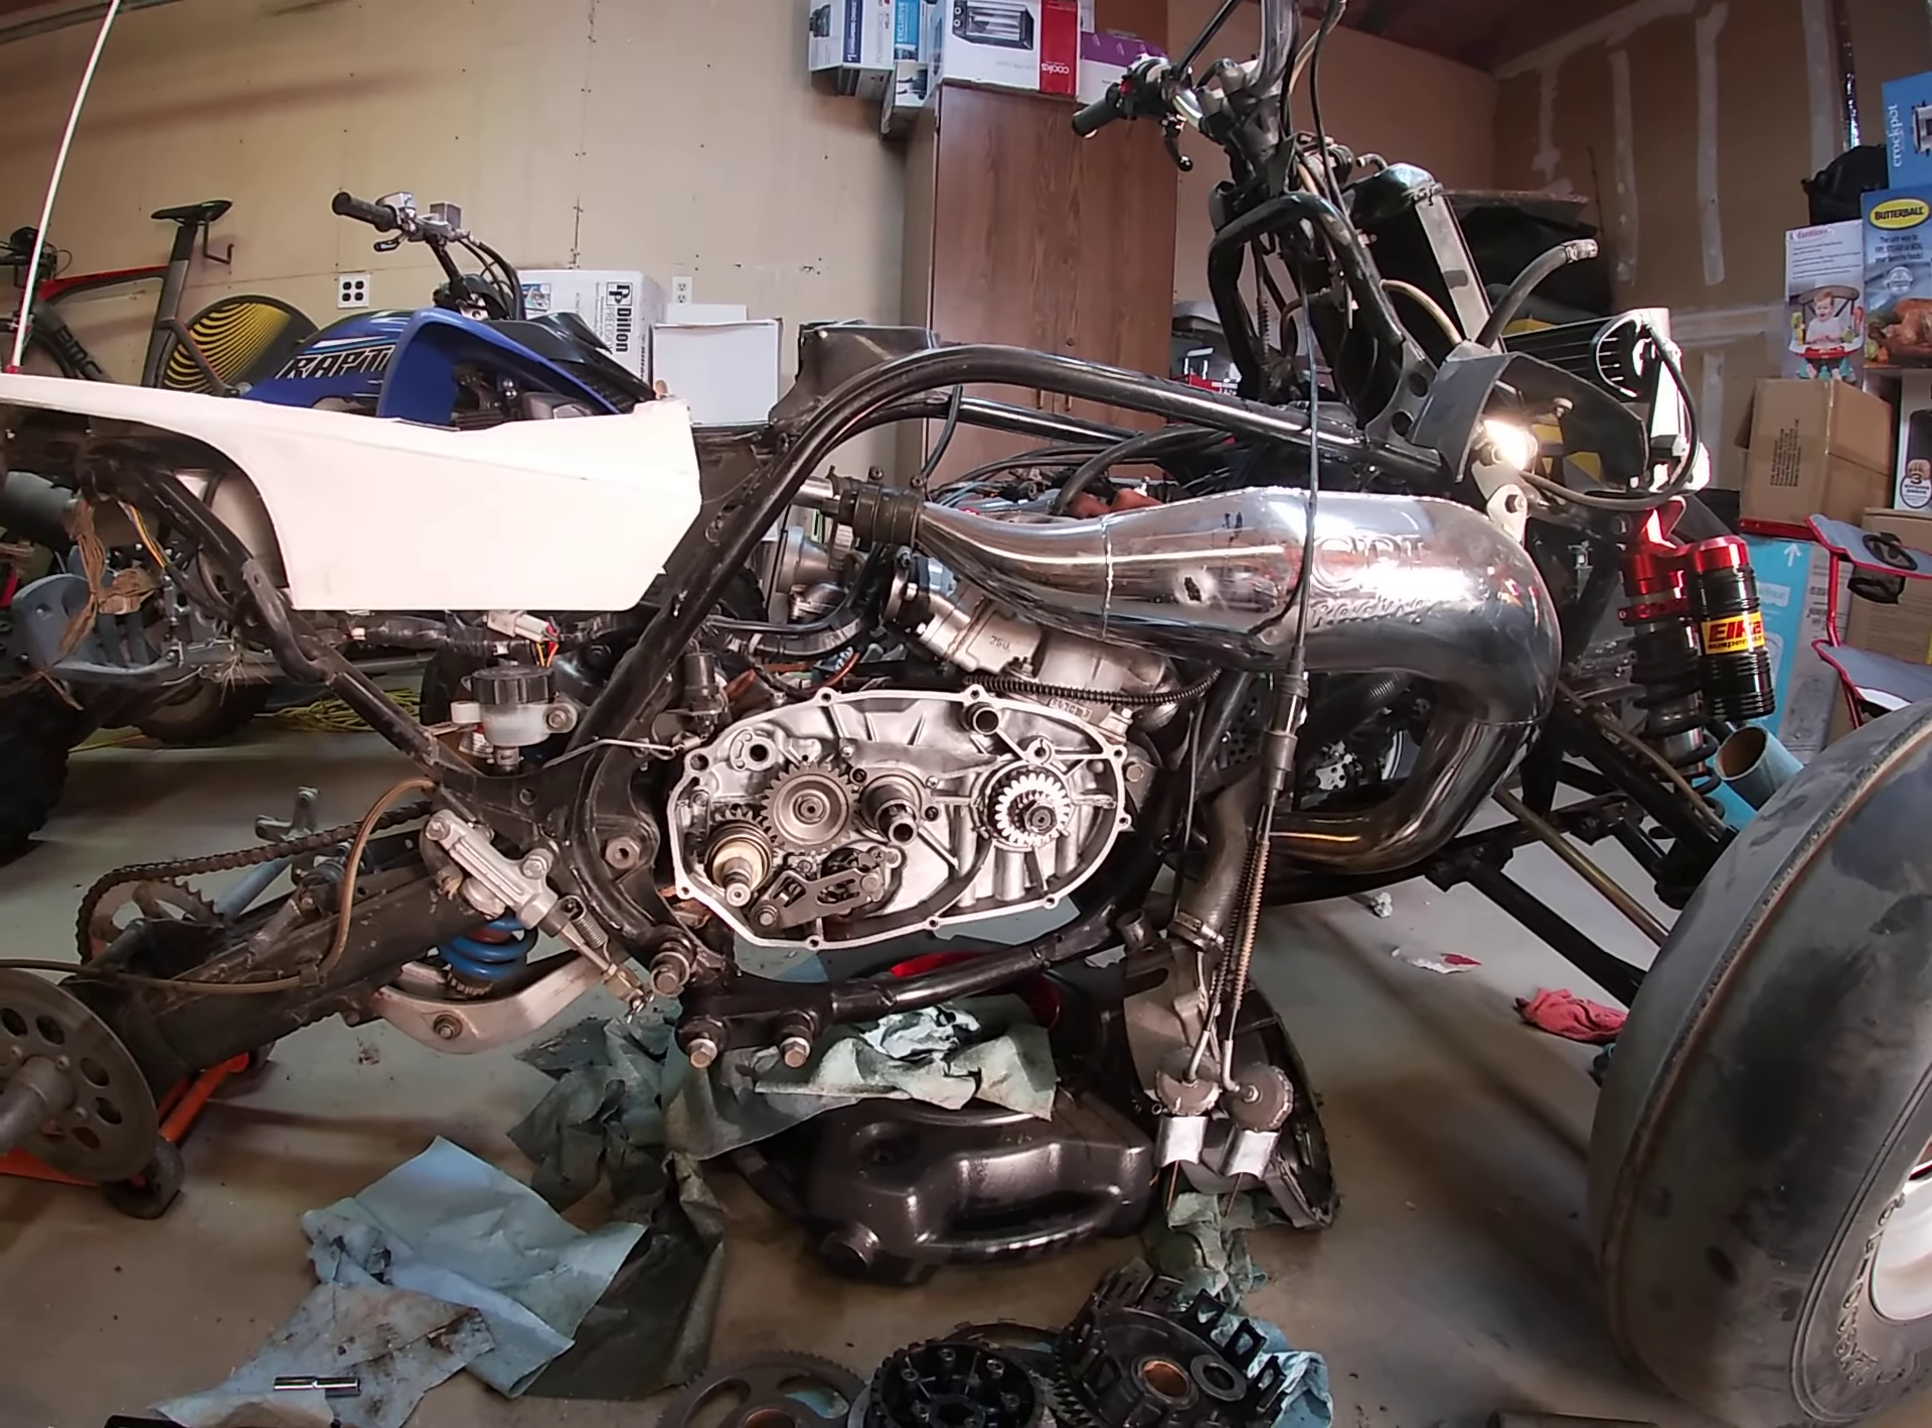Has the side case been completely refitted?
No.